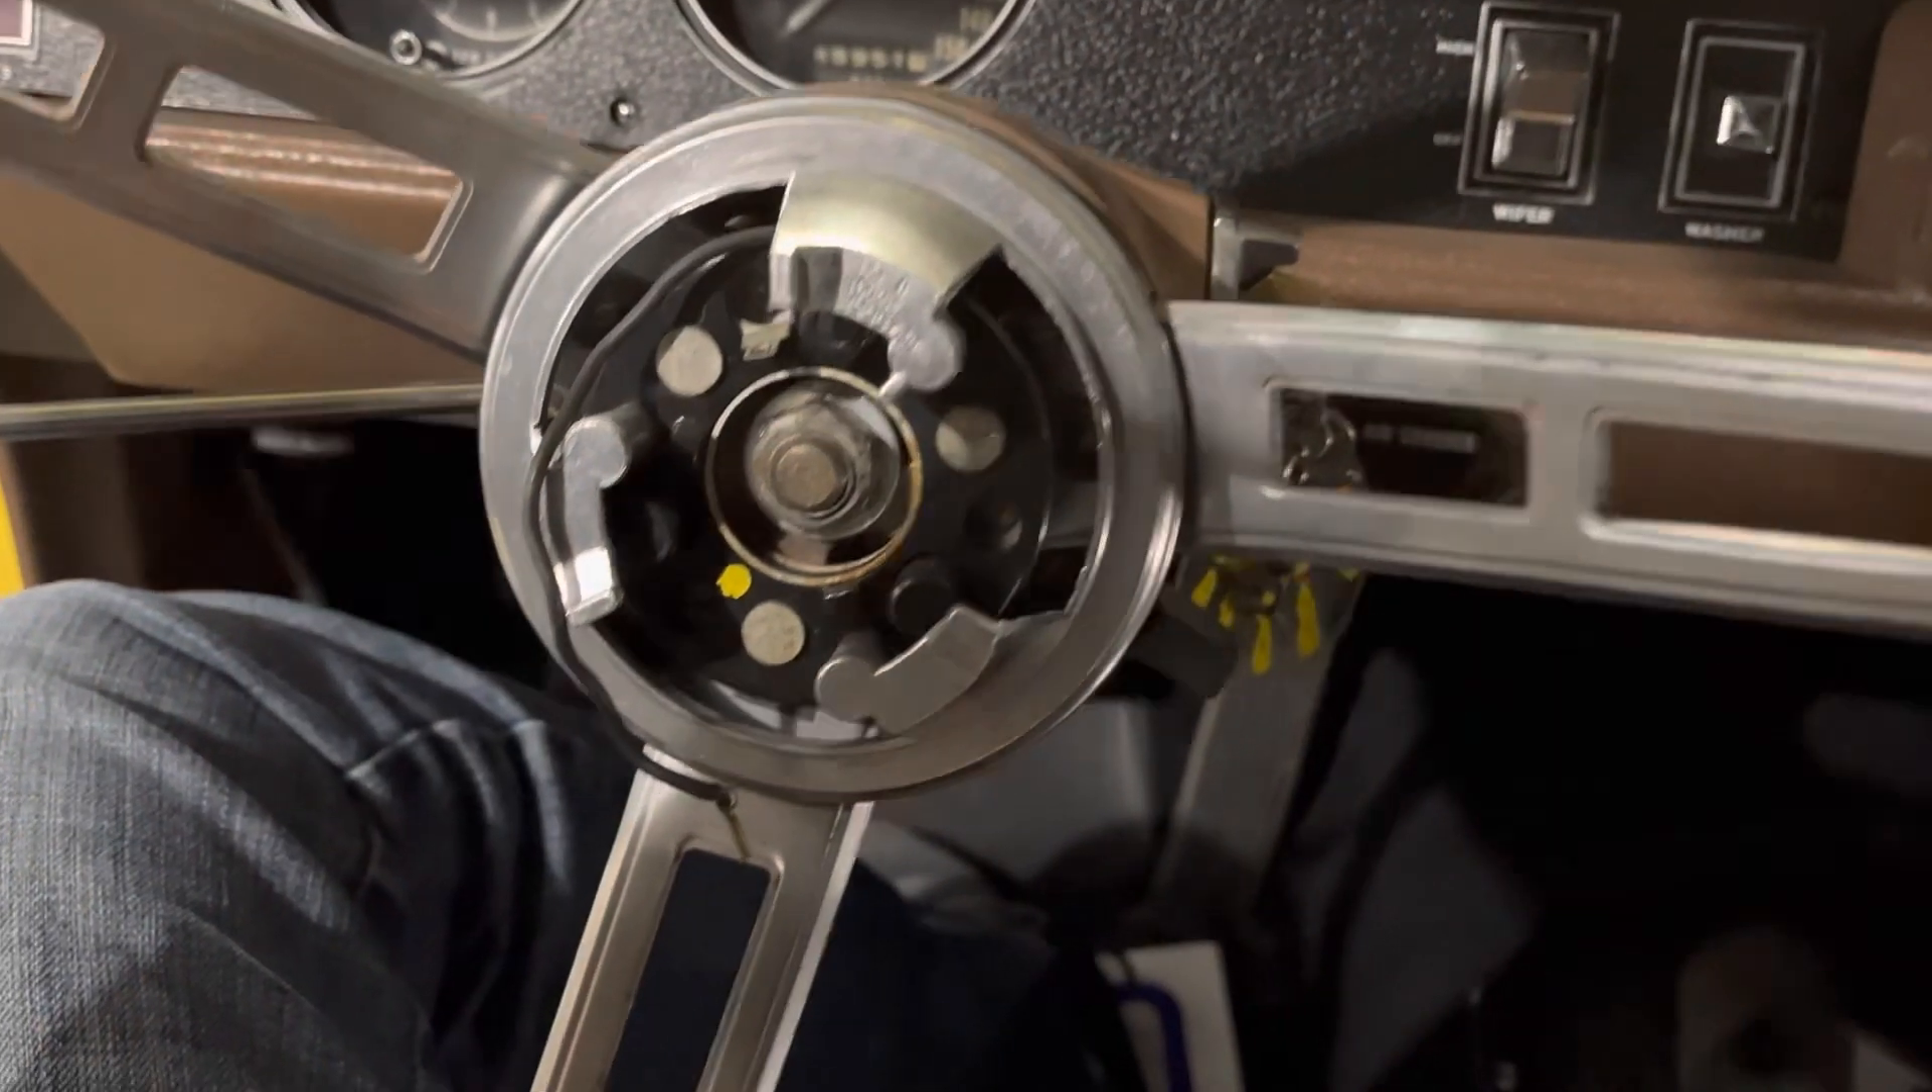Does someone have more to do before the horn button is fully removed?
No.